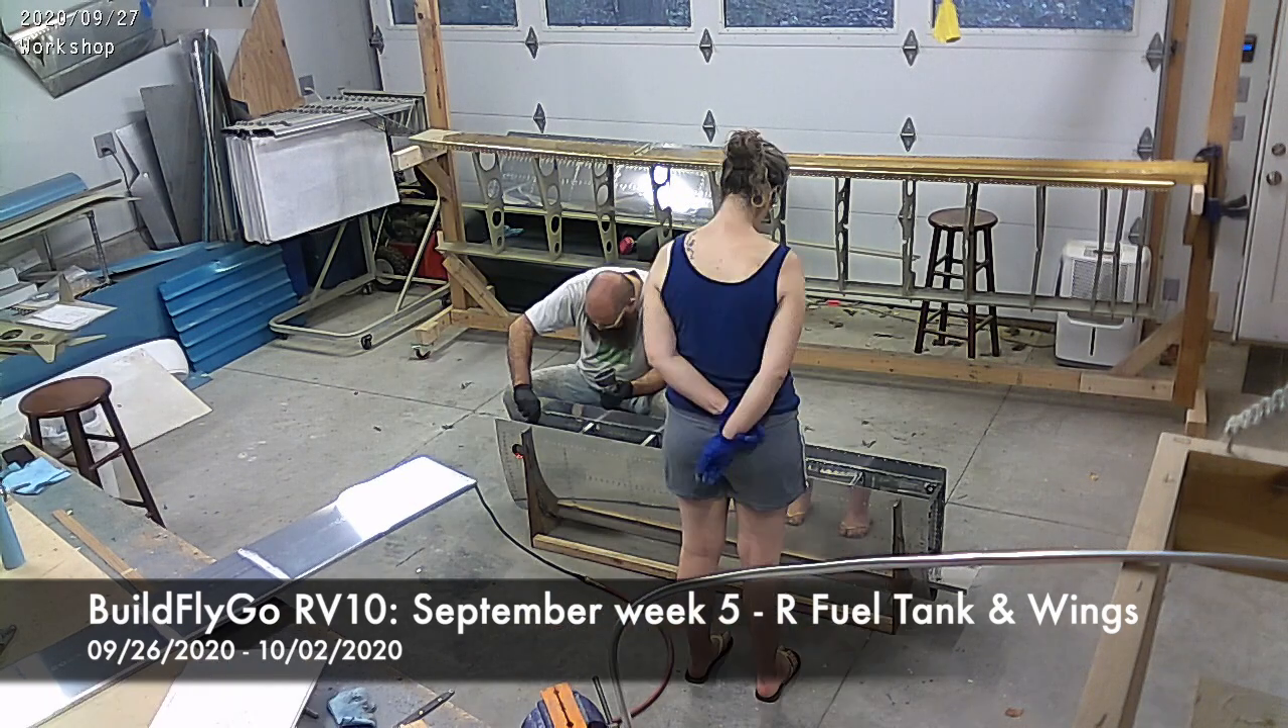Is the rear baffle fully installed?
No.